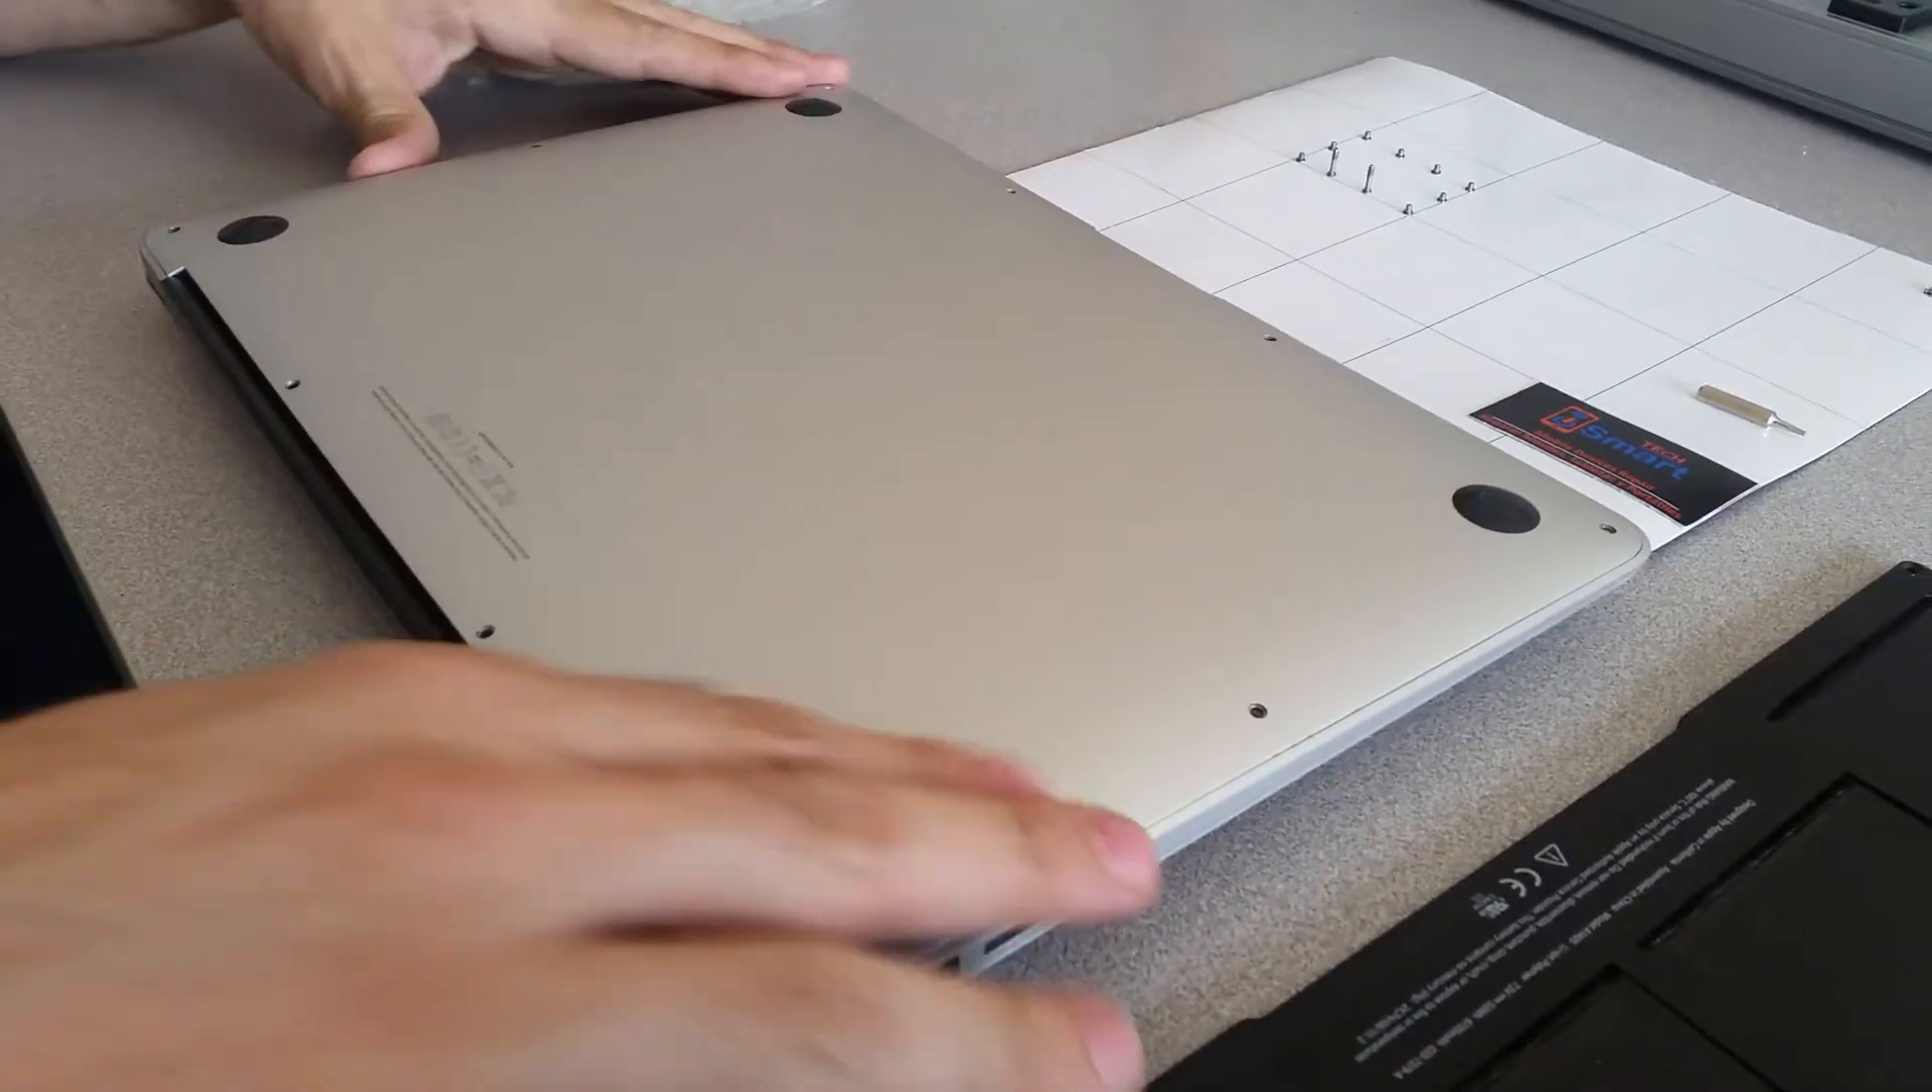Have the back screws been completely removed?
Yes.